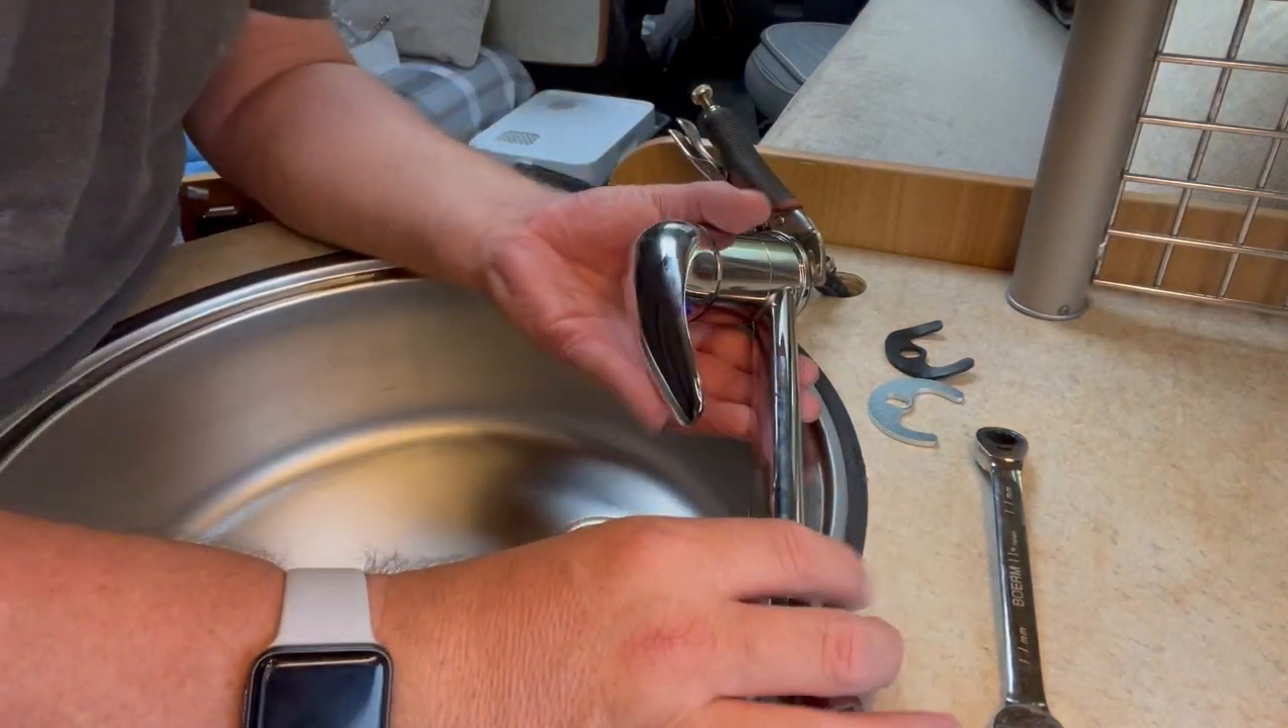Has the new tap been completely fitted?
No.